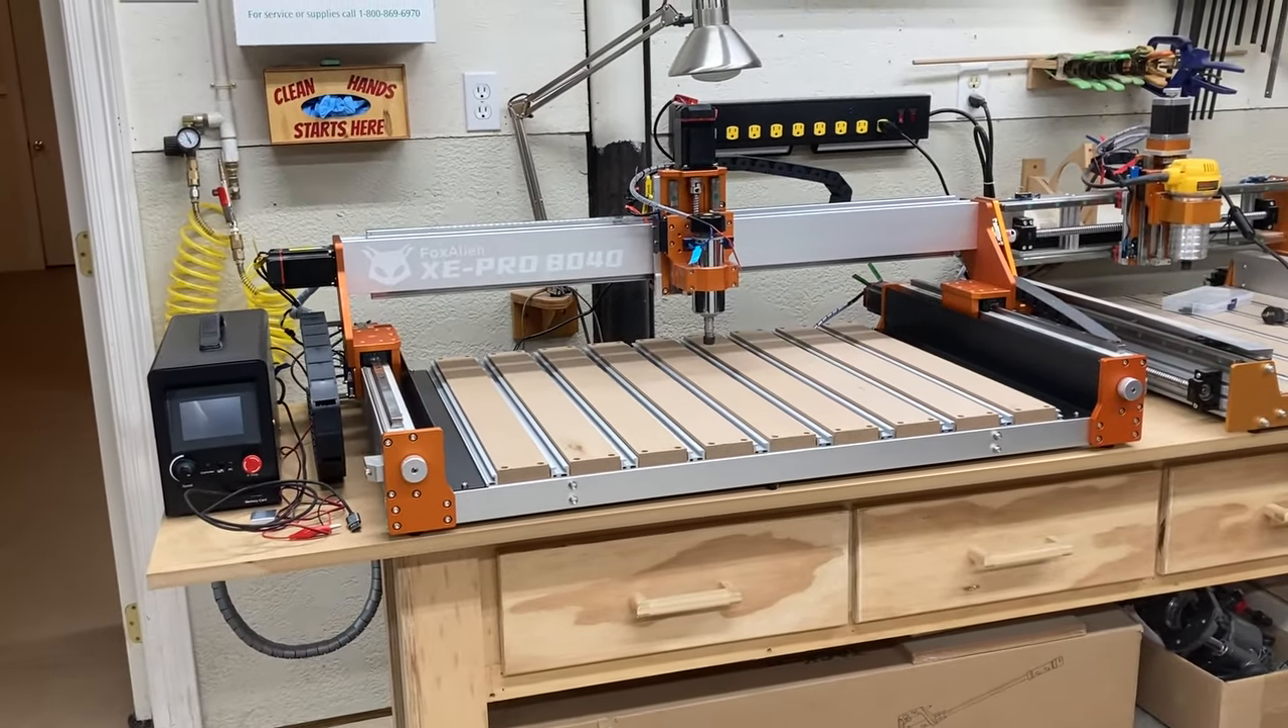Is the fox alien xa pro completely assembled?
Yes.